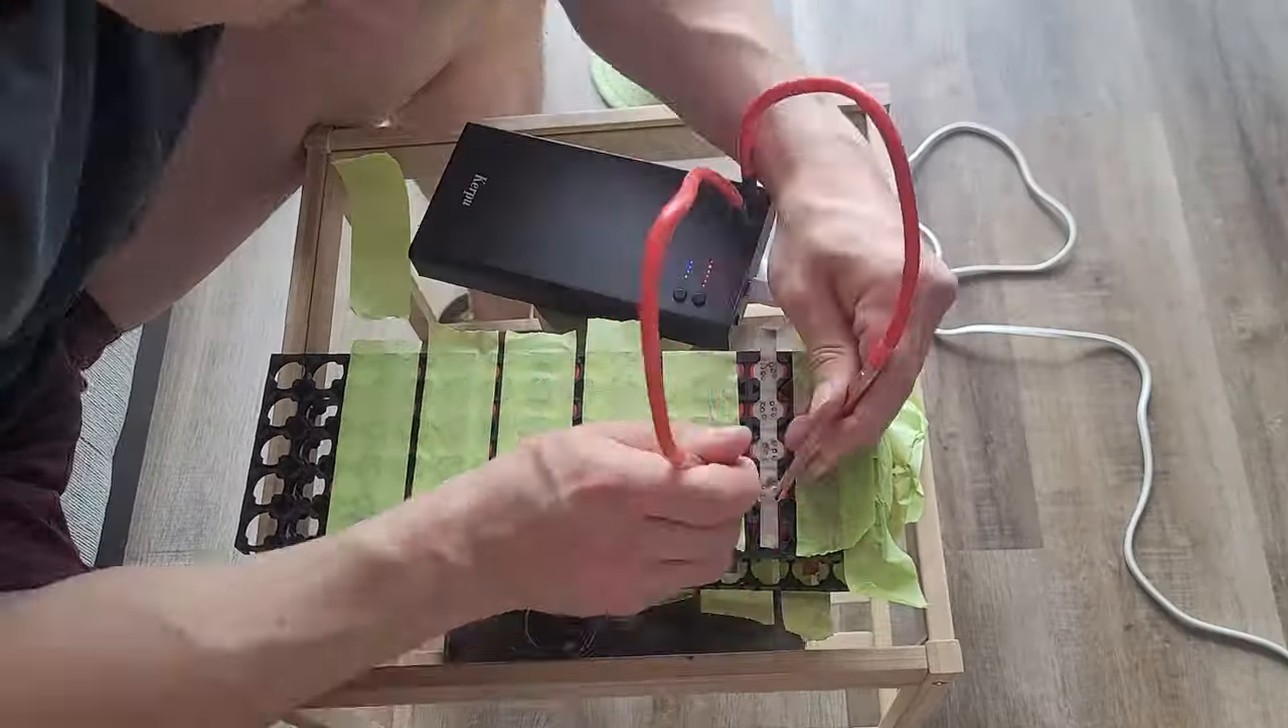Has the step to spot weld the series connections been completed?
No.